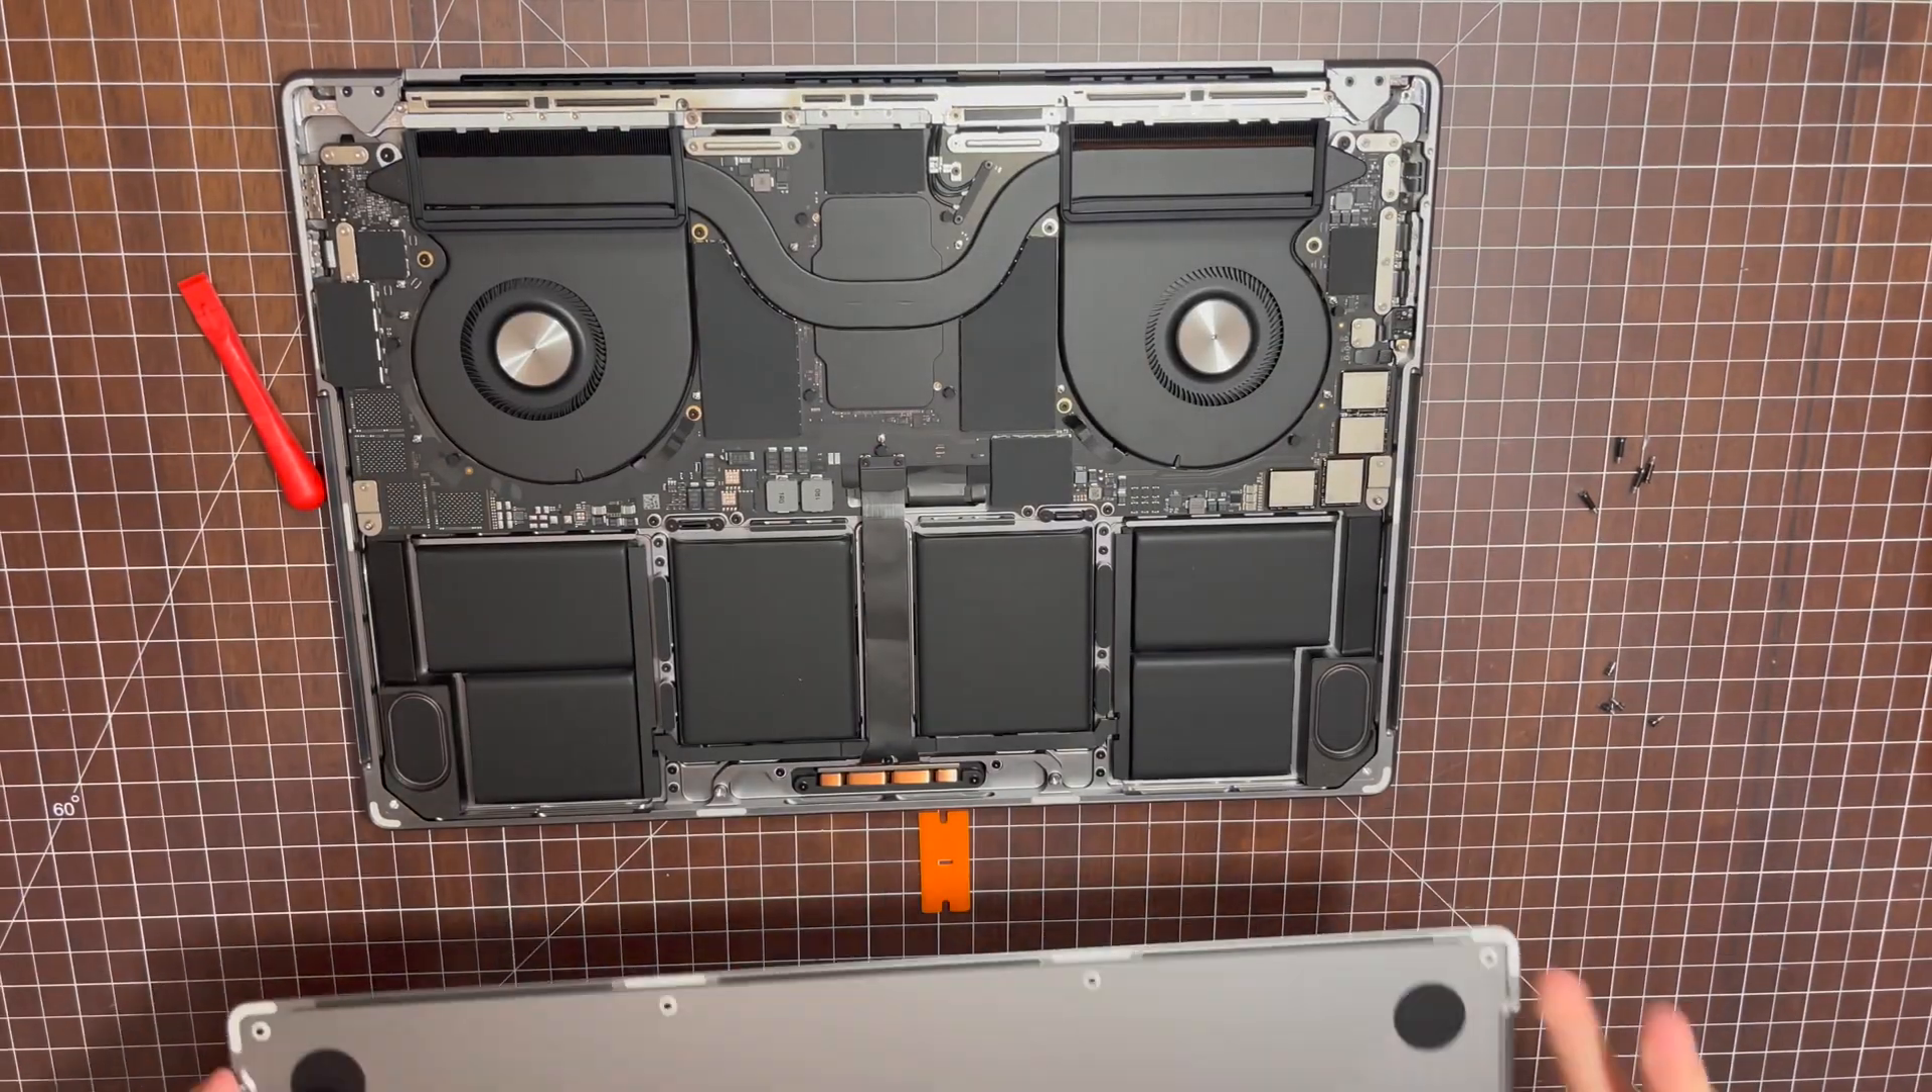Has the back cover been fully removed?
Yes.